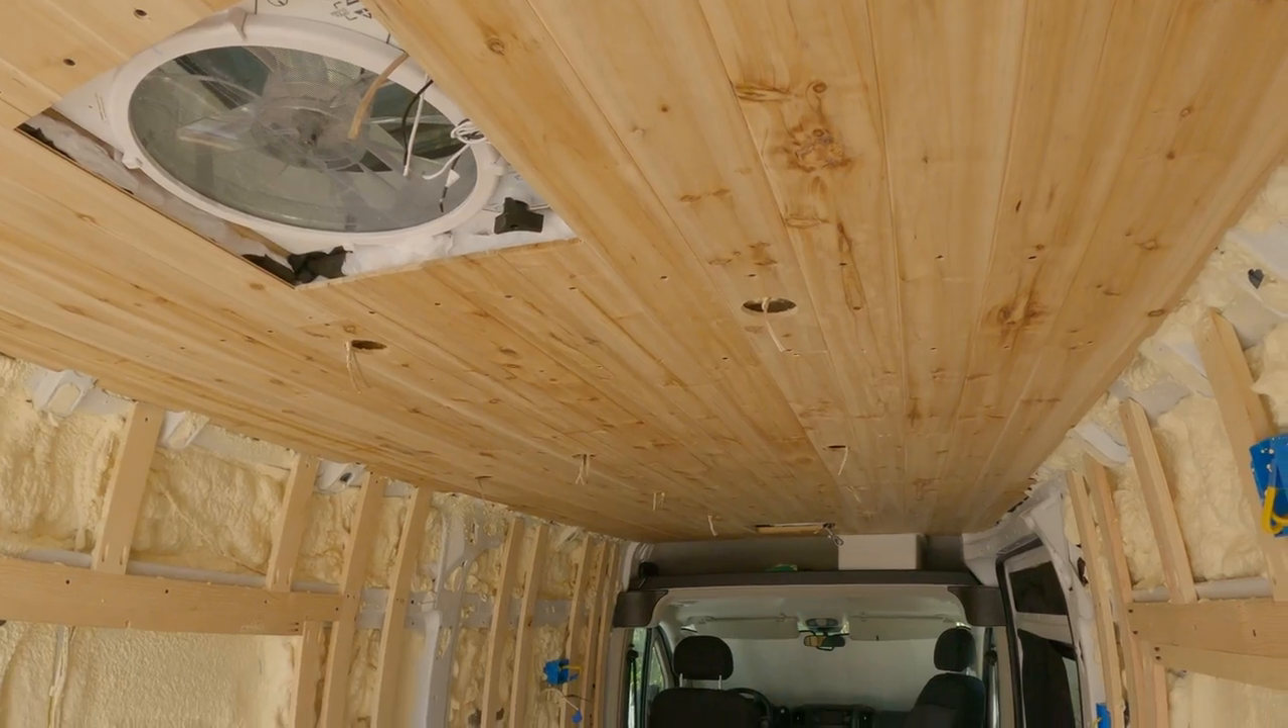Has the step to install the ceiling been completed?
Yes.